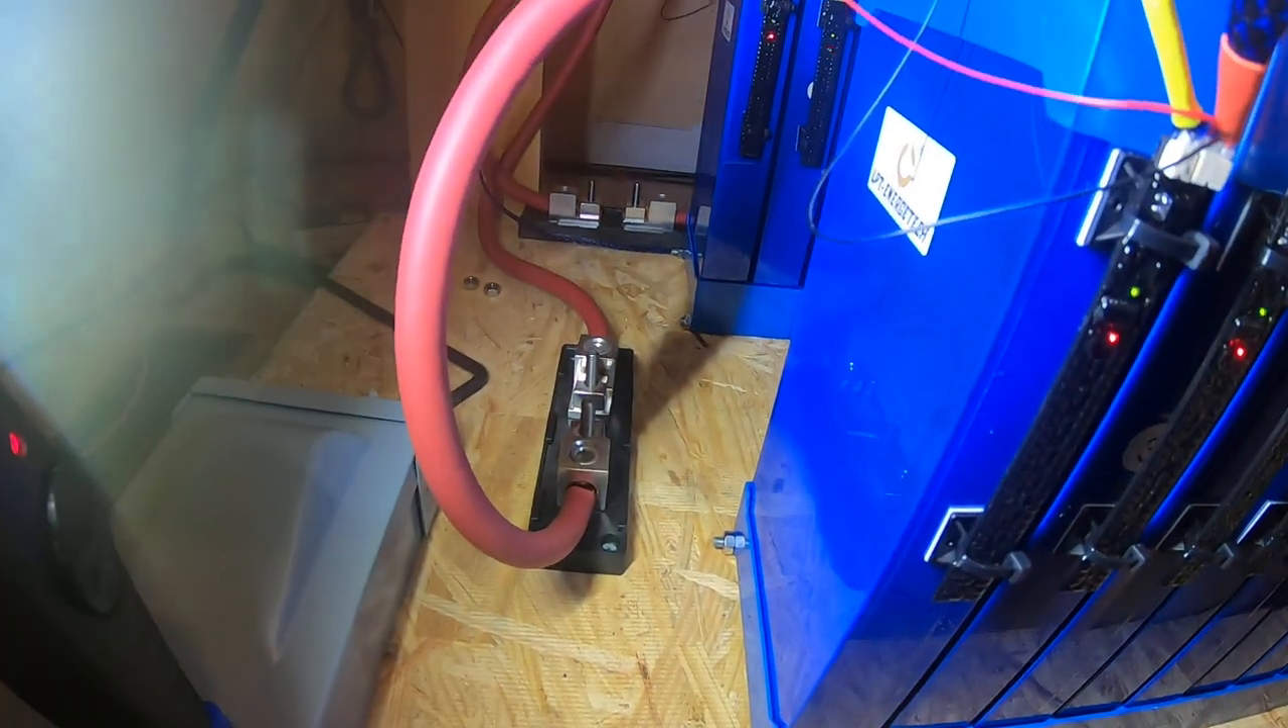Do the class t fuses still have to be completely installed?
Yes.